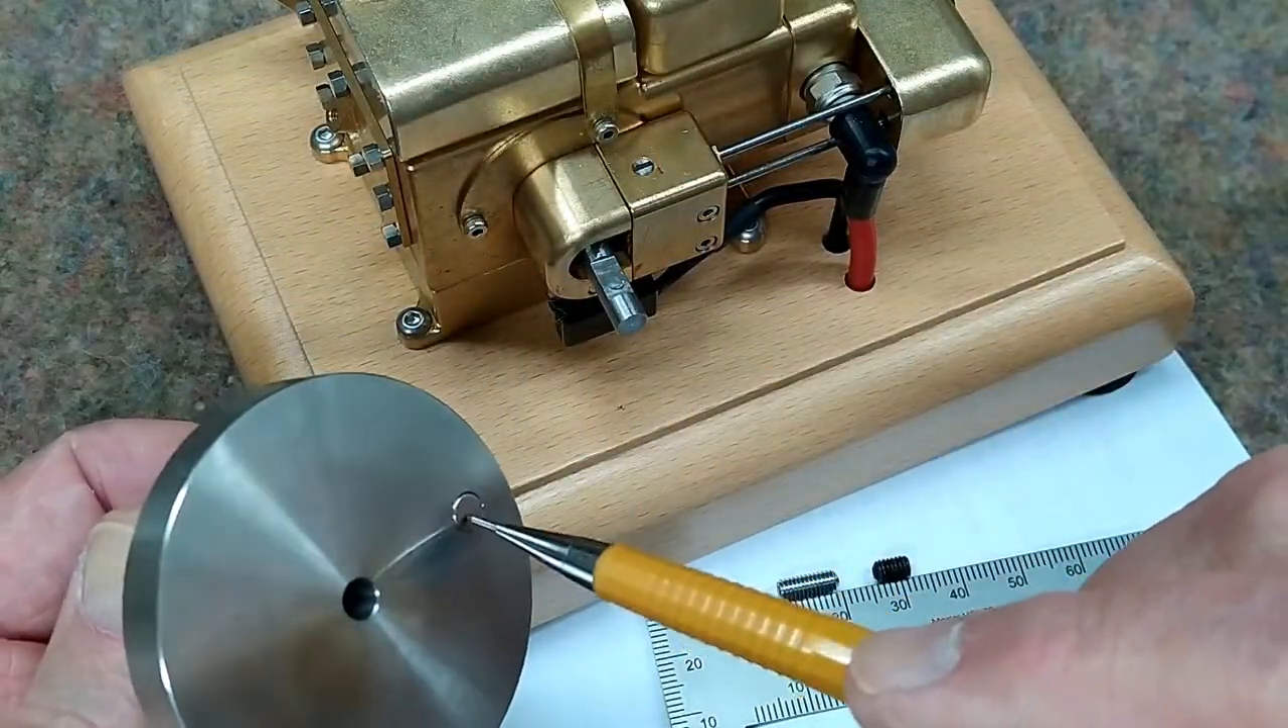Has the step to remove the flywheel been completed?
Yes.